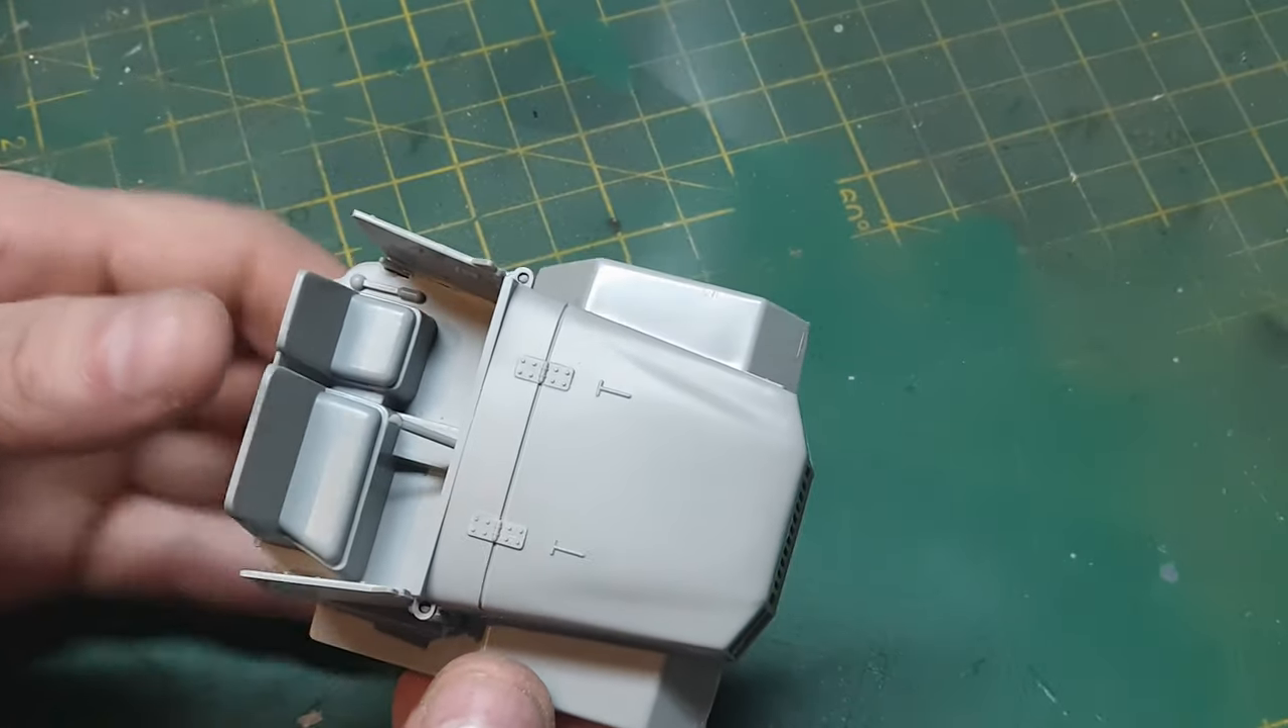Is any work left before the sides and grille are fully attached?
No.